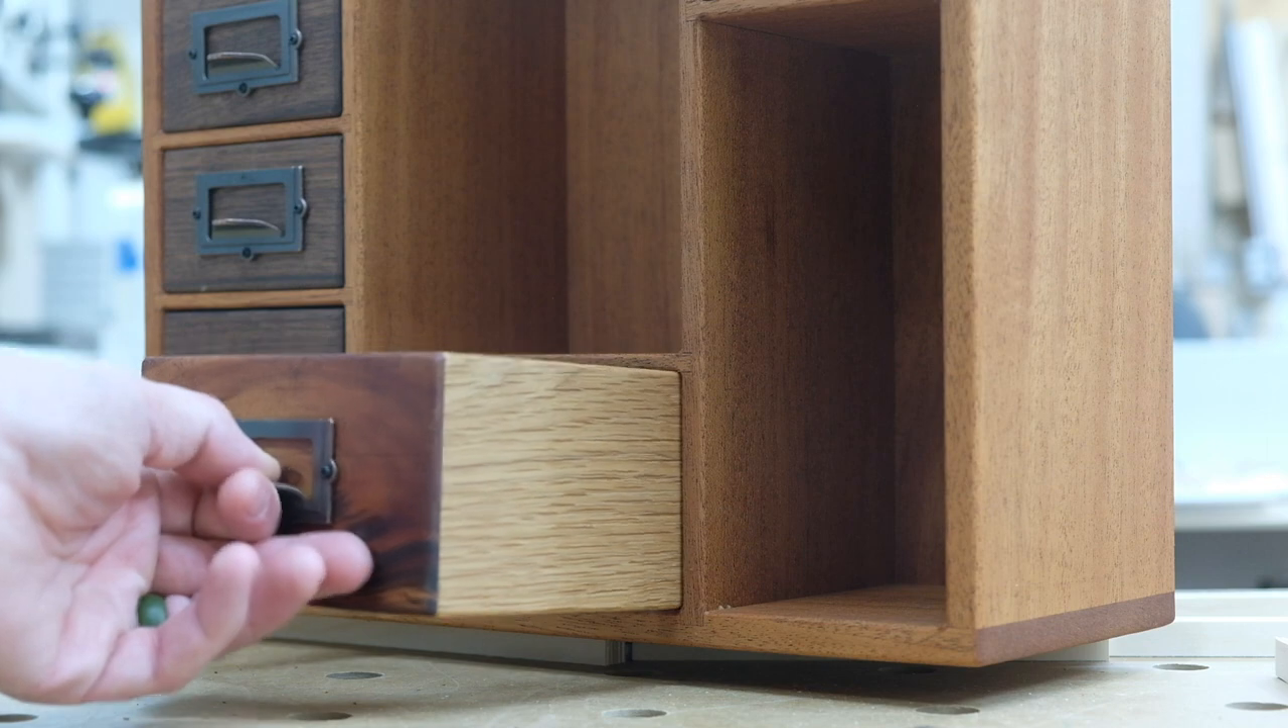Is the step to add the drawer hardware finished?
Yes.